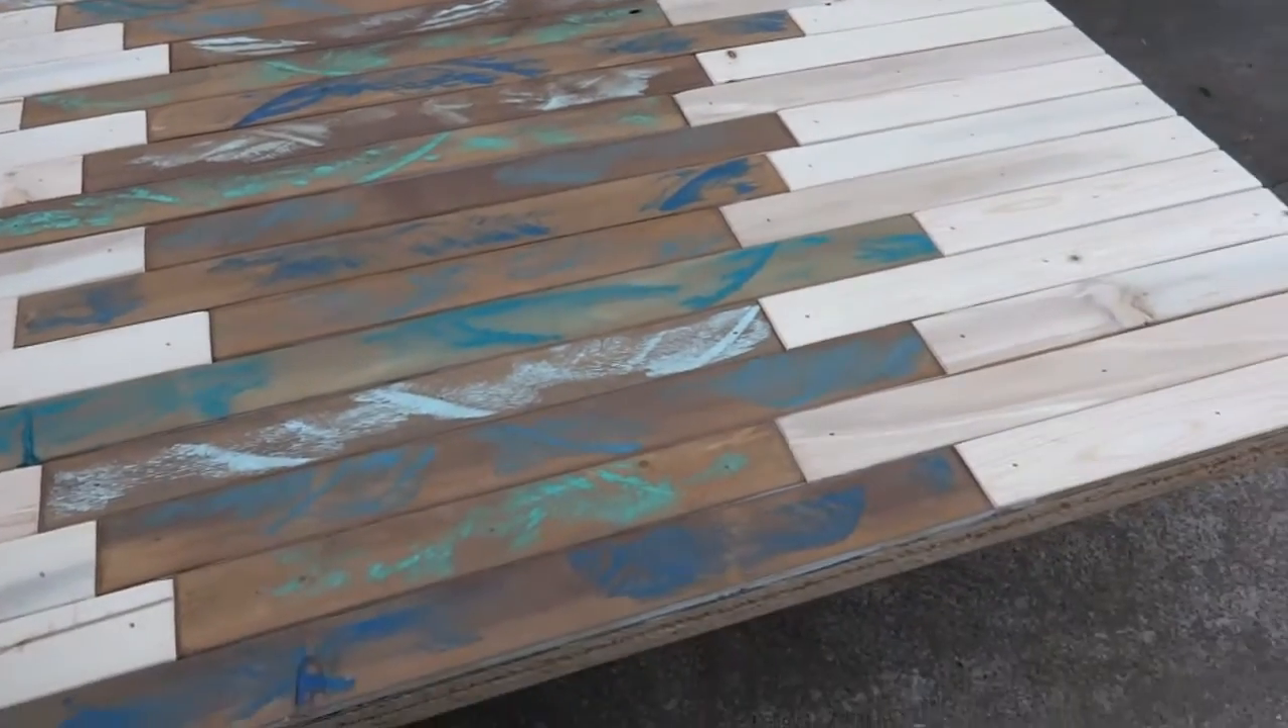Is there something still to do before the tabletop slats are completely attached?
No.